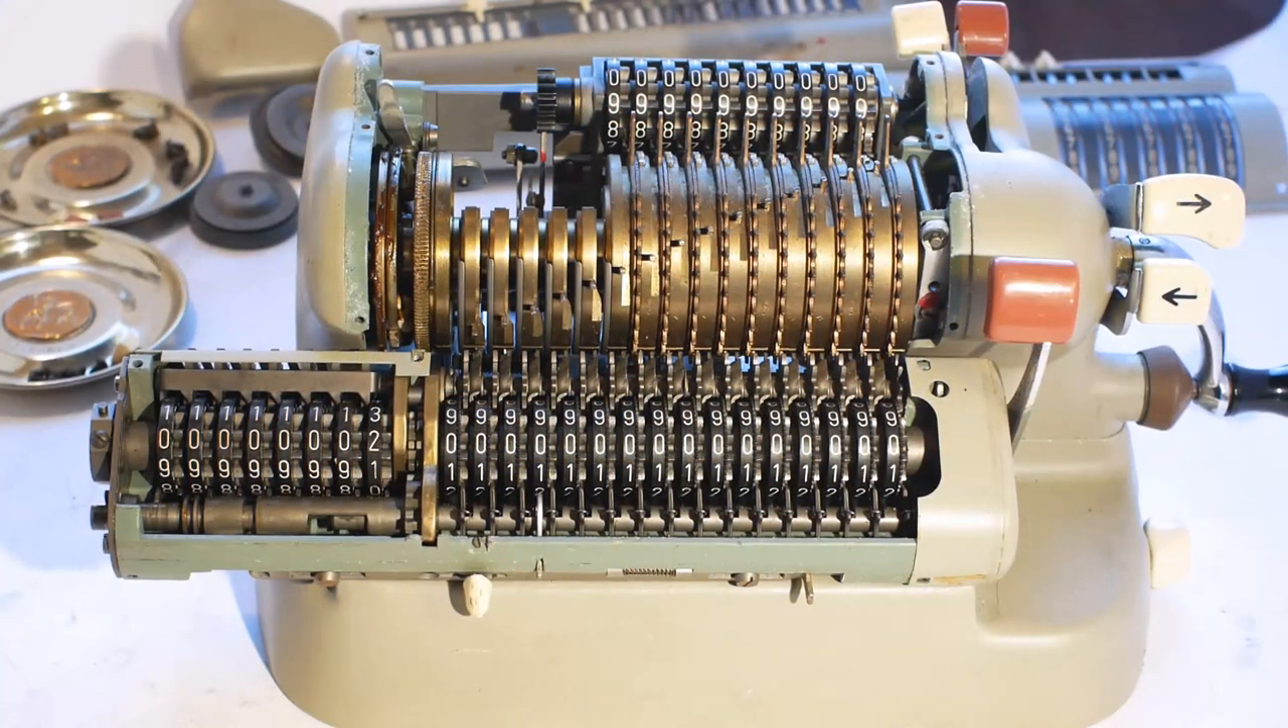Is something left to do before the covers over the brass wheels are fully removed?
No.